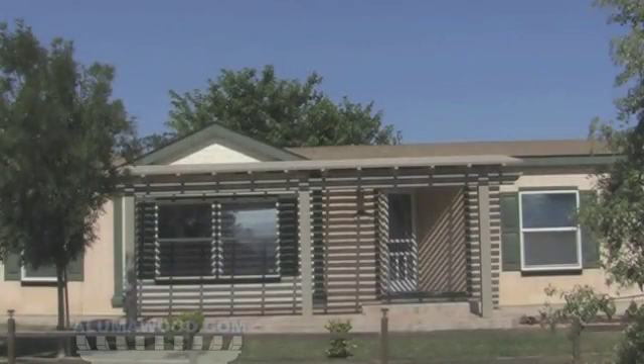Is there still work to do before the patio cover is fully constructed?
No.